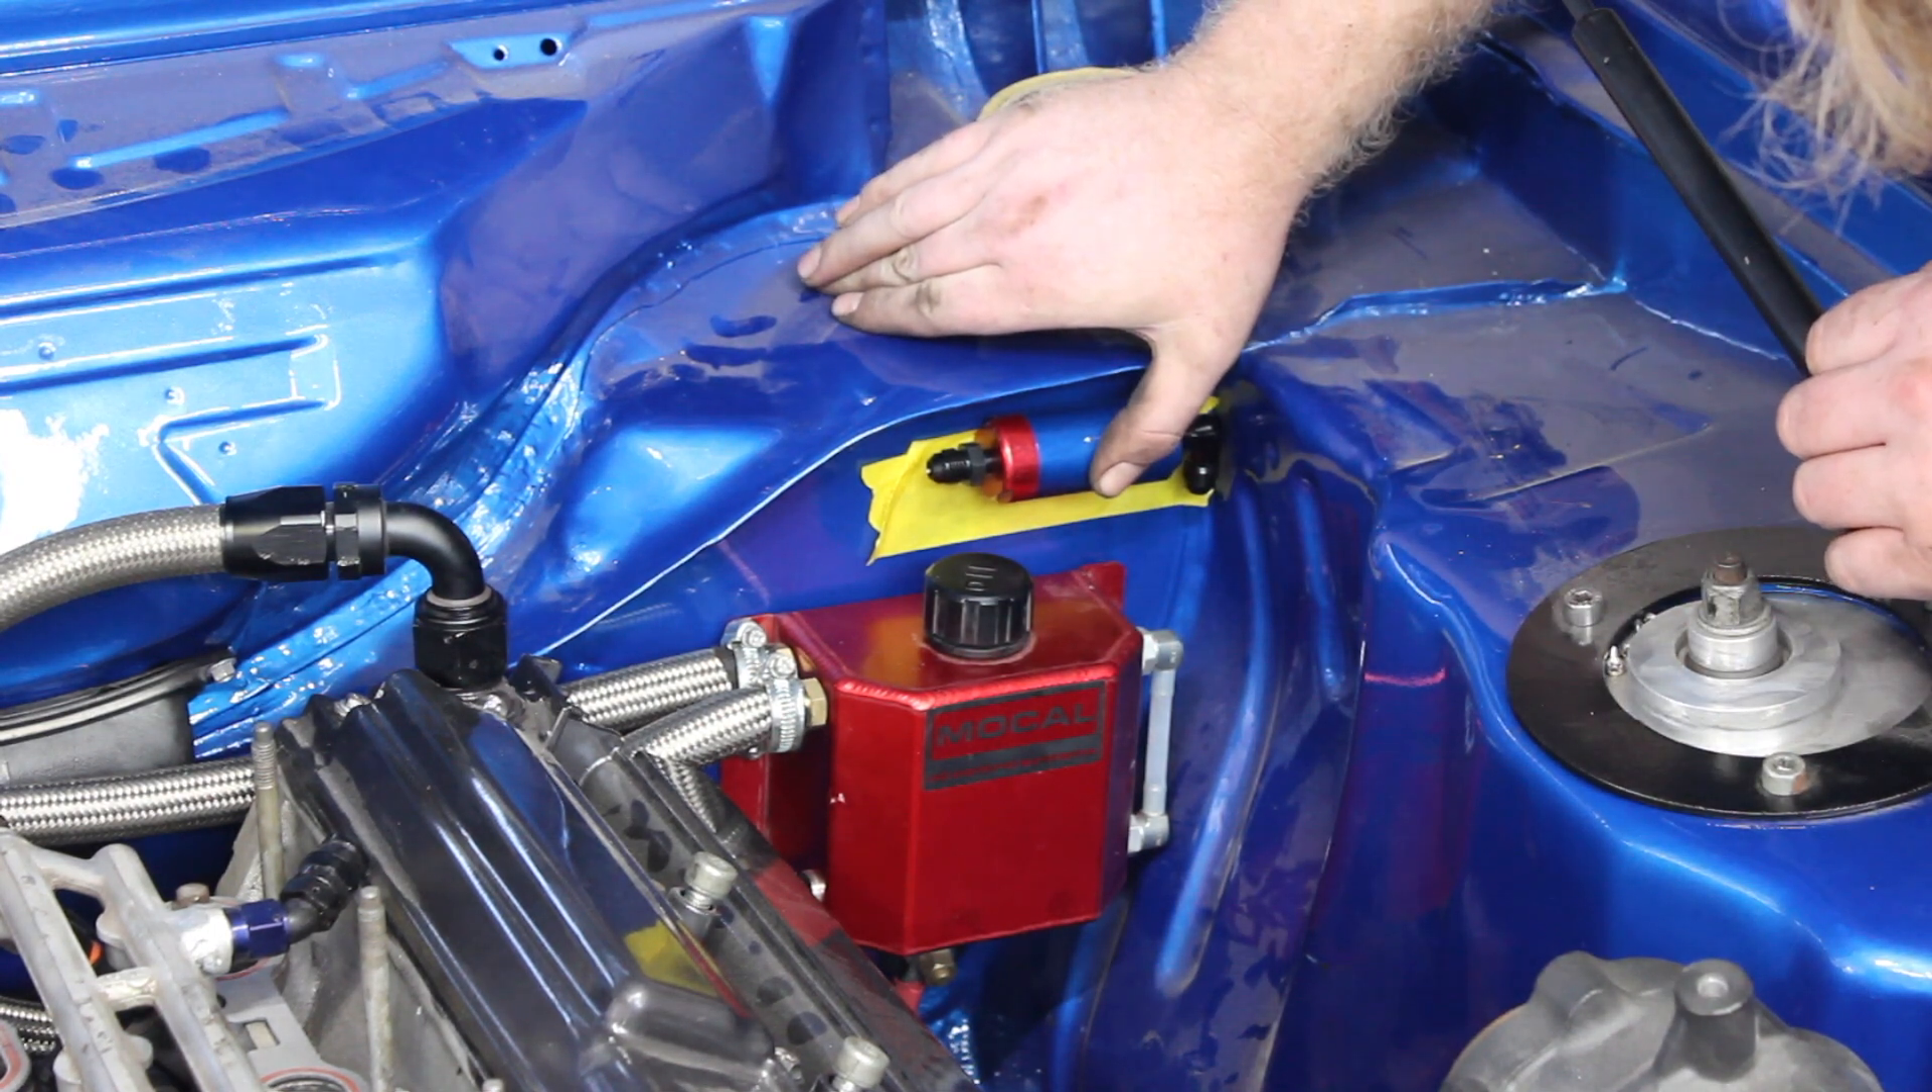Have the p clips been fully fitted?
No.